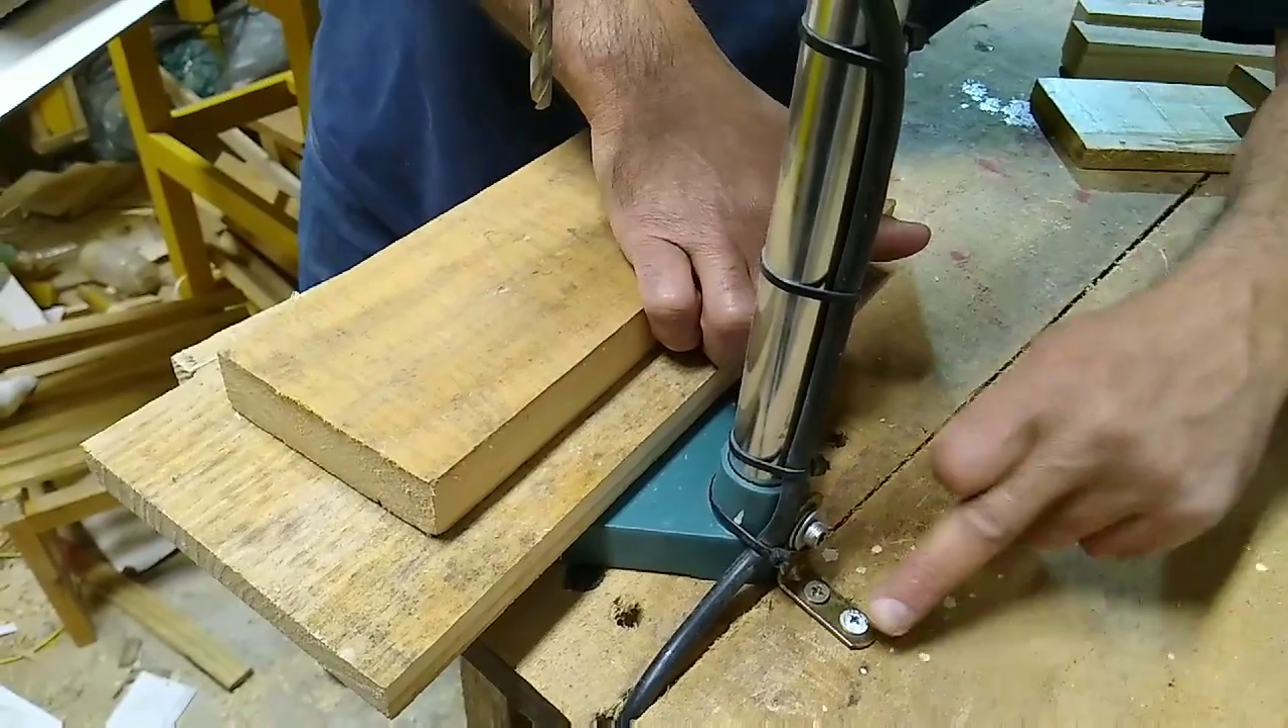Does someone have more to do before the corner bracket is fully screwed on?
No.